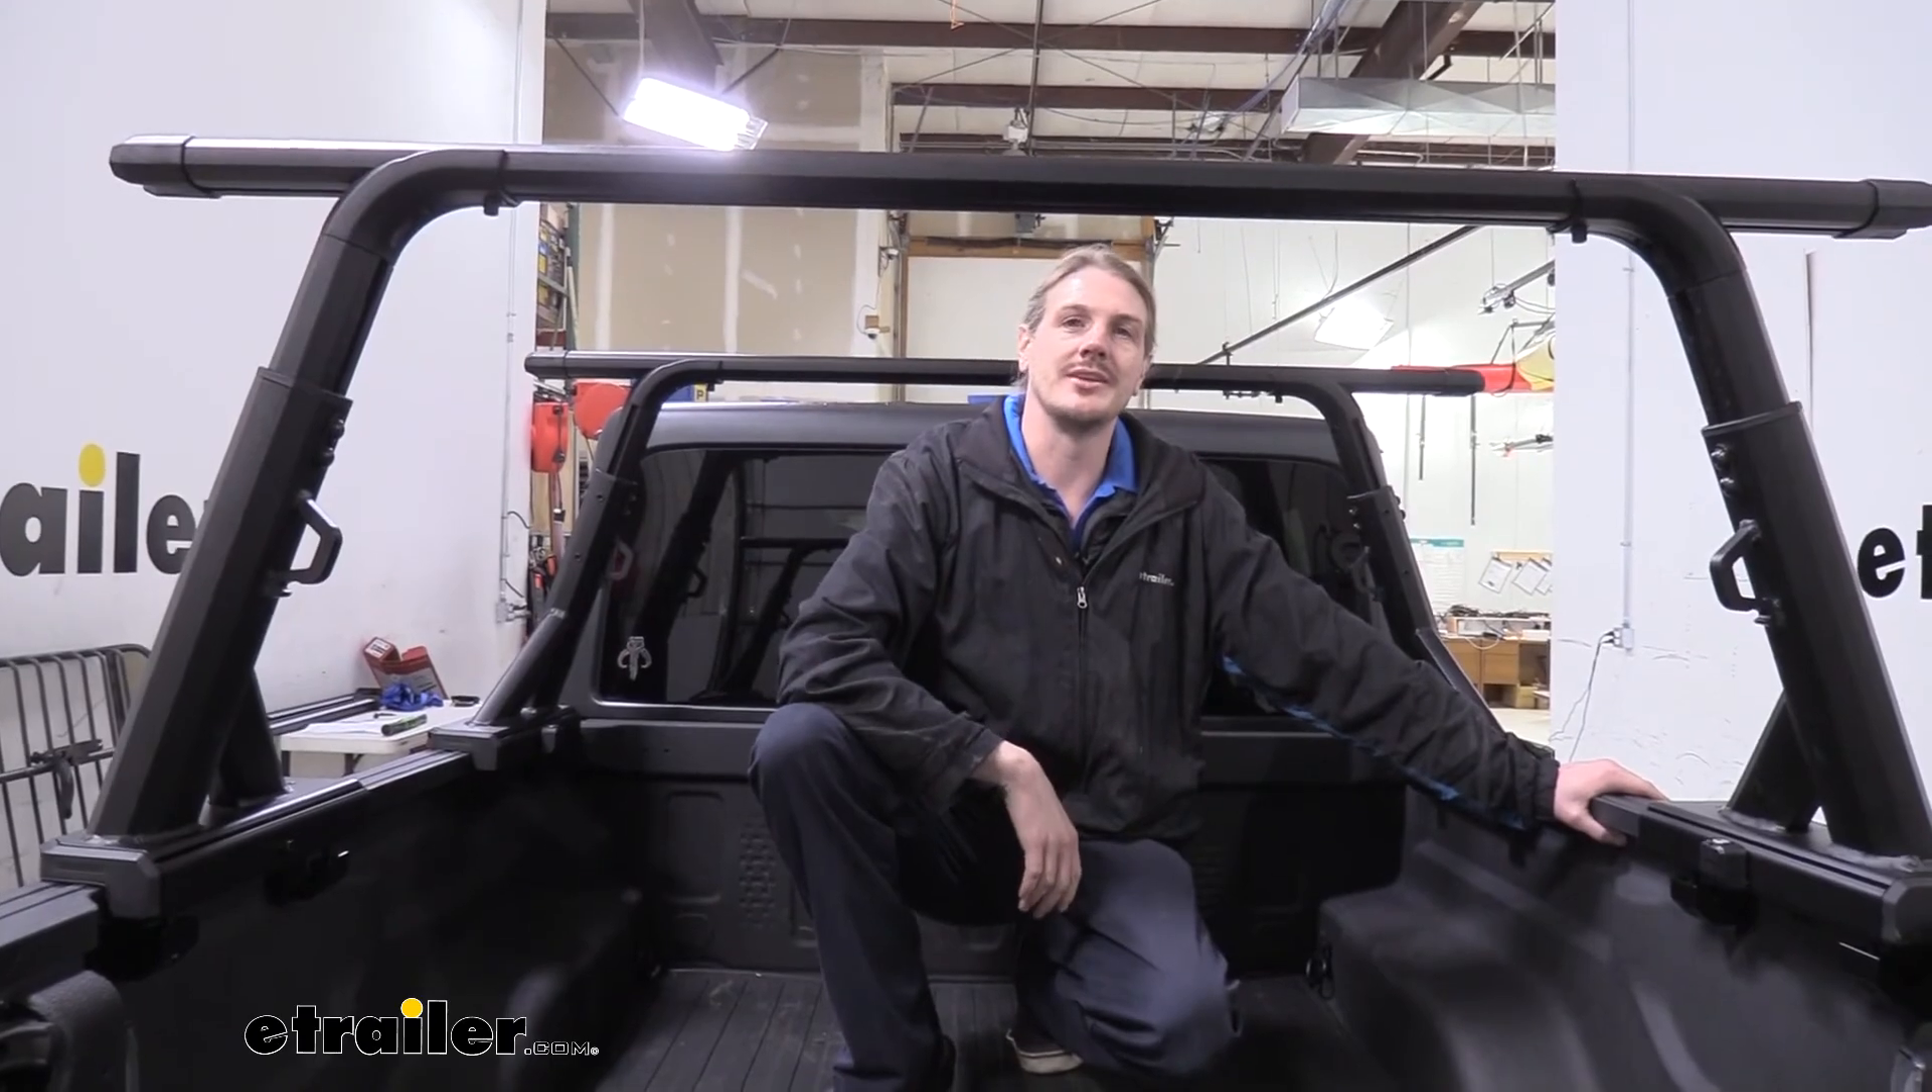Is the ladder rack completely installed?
Yes.